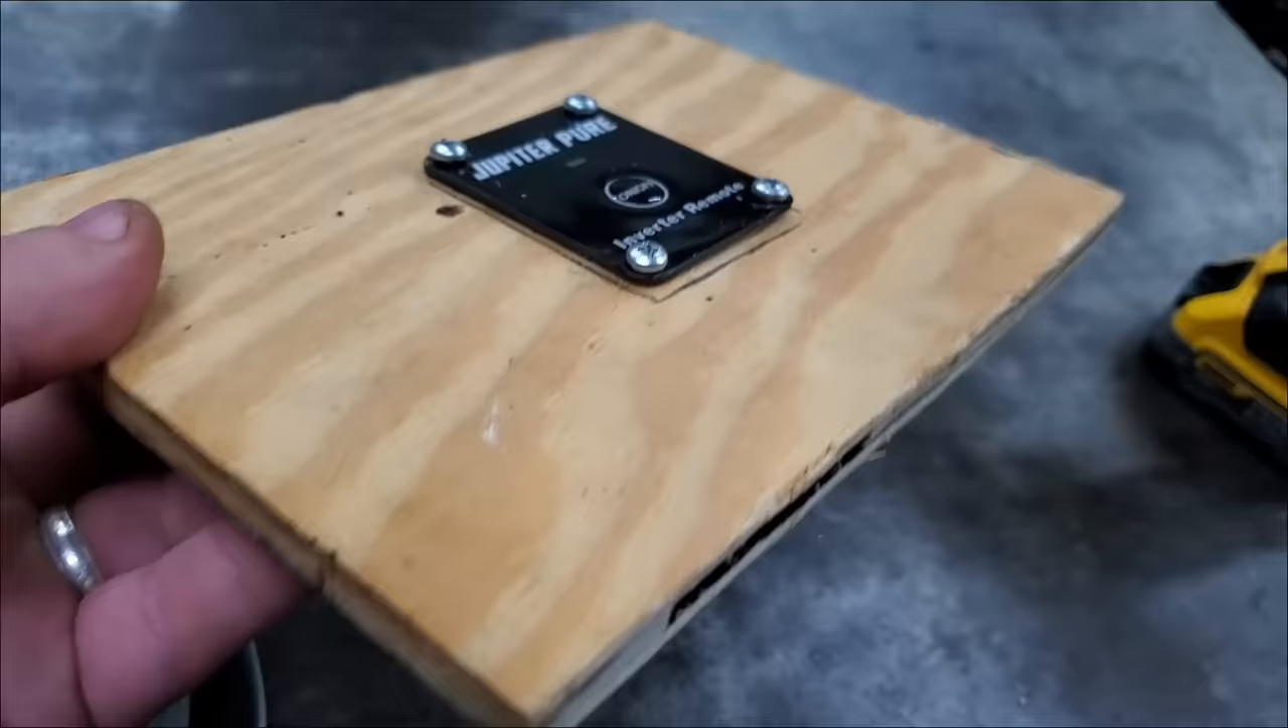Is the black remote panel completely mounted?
Yes.